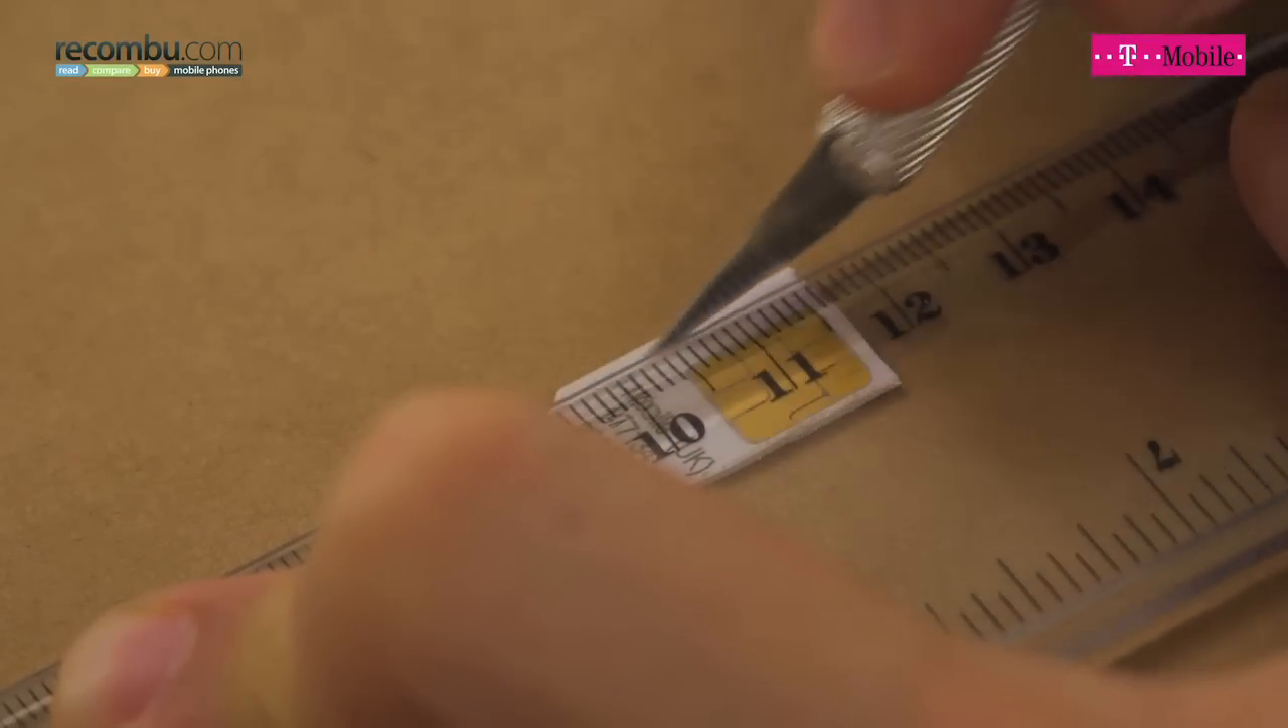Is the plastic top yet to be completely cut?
Yes.